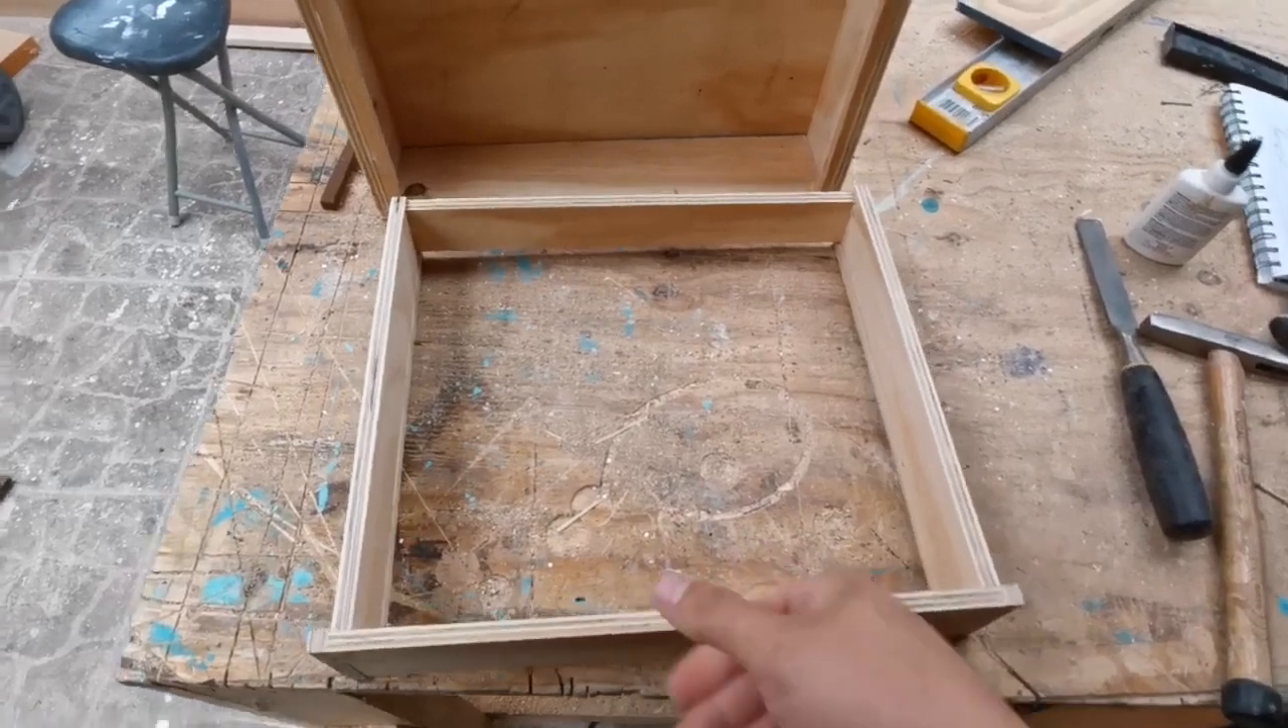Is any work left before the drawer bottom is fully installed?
Yes.